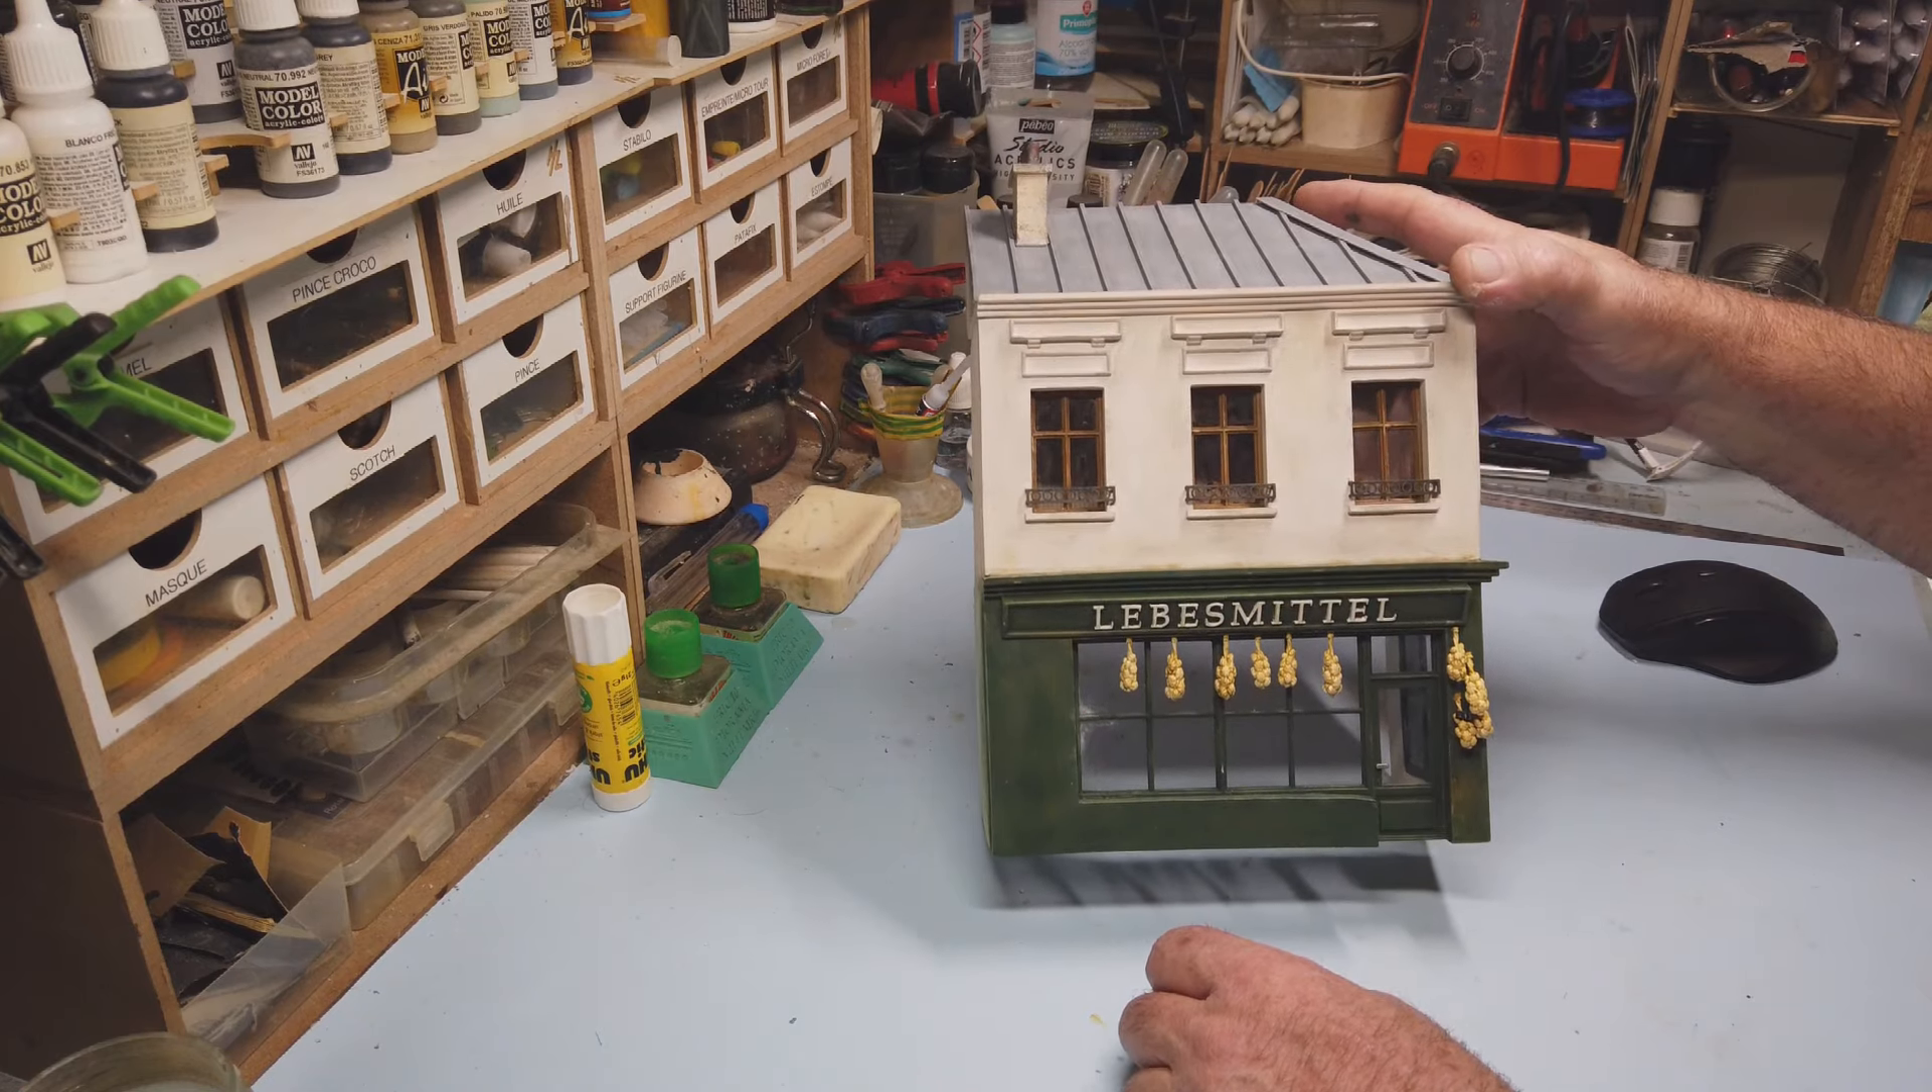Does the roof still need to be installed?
No.